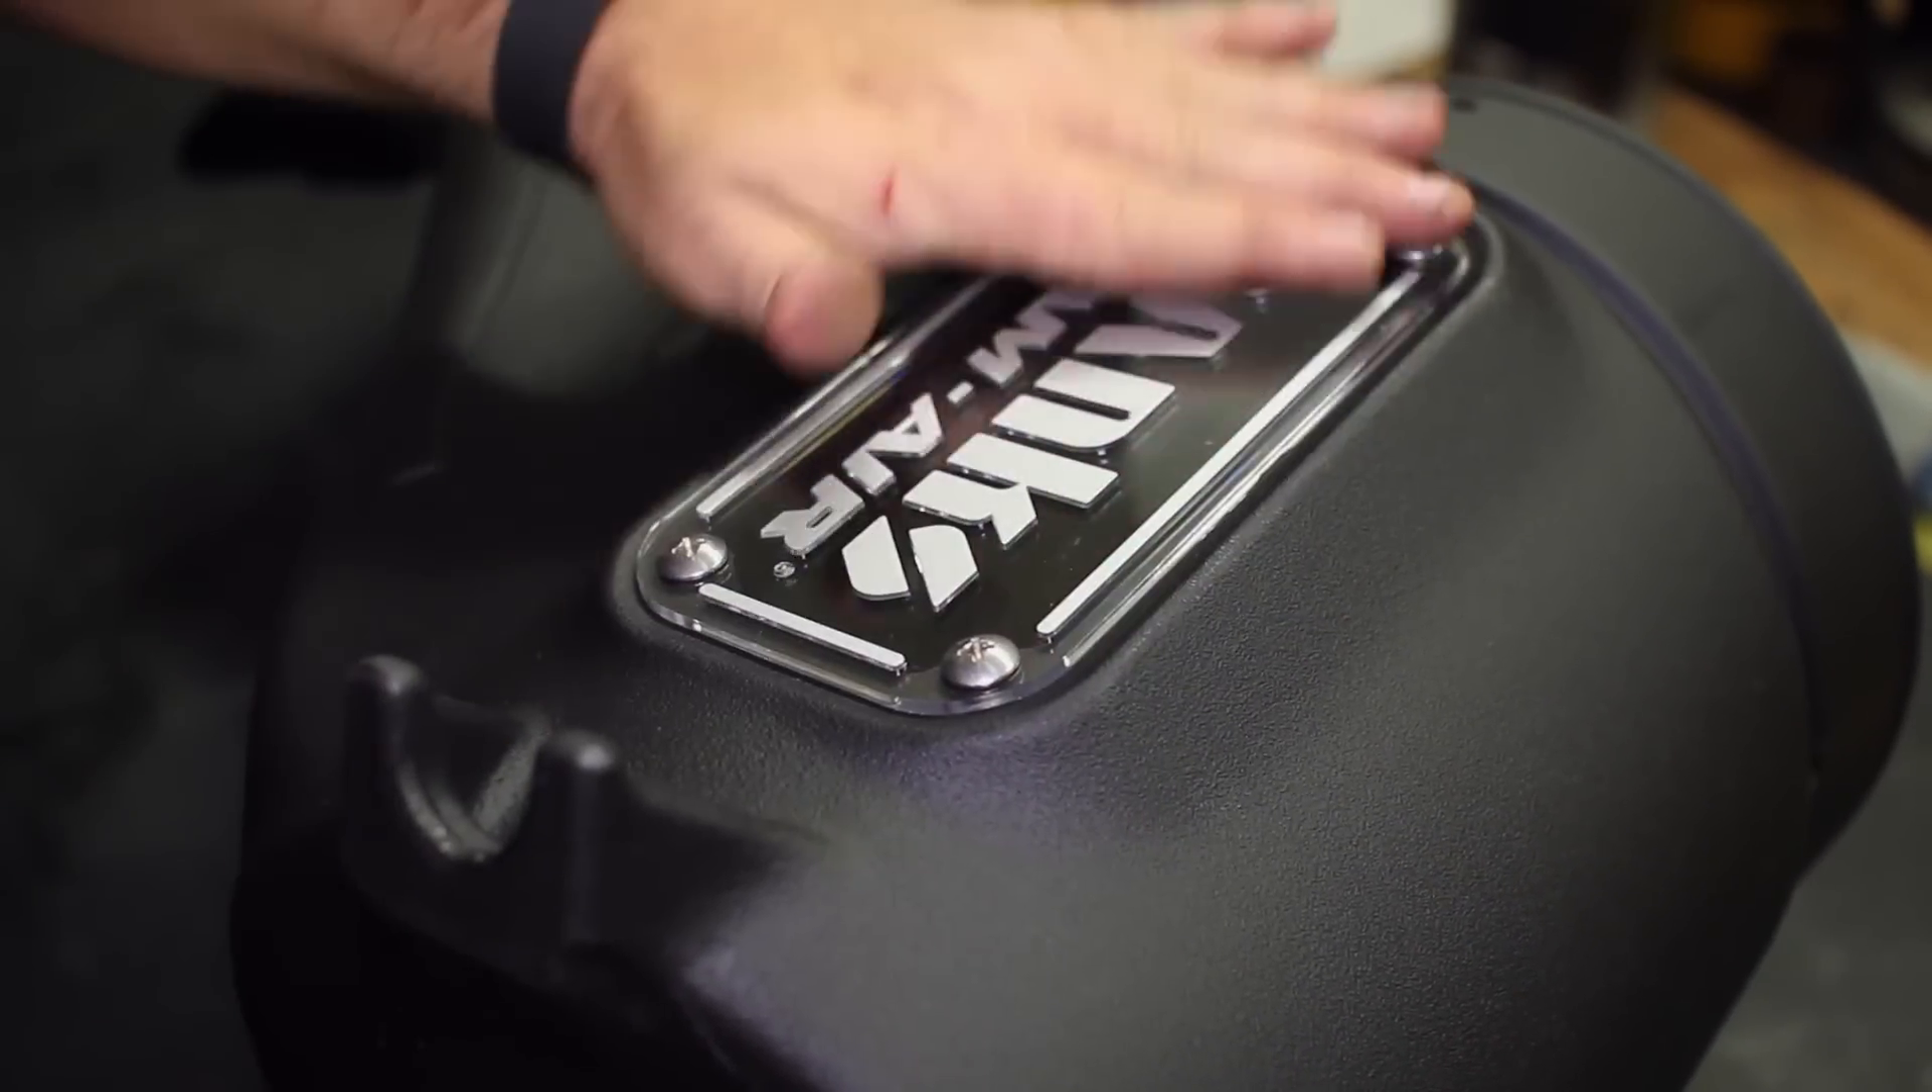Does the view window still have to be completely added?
No.